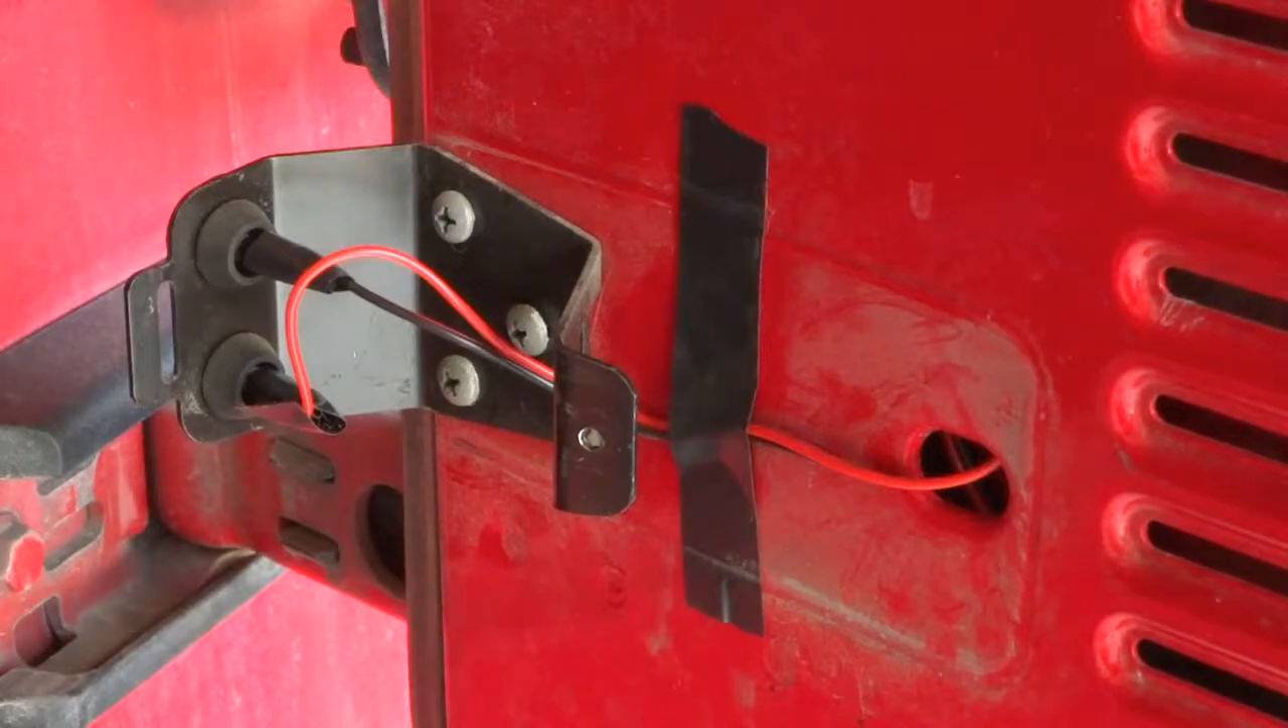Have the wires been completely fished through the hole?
Yes.